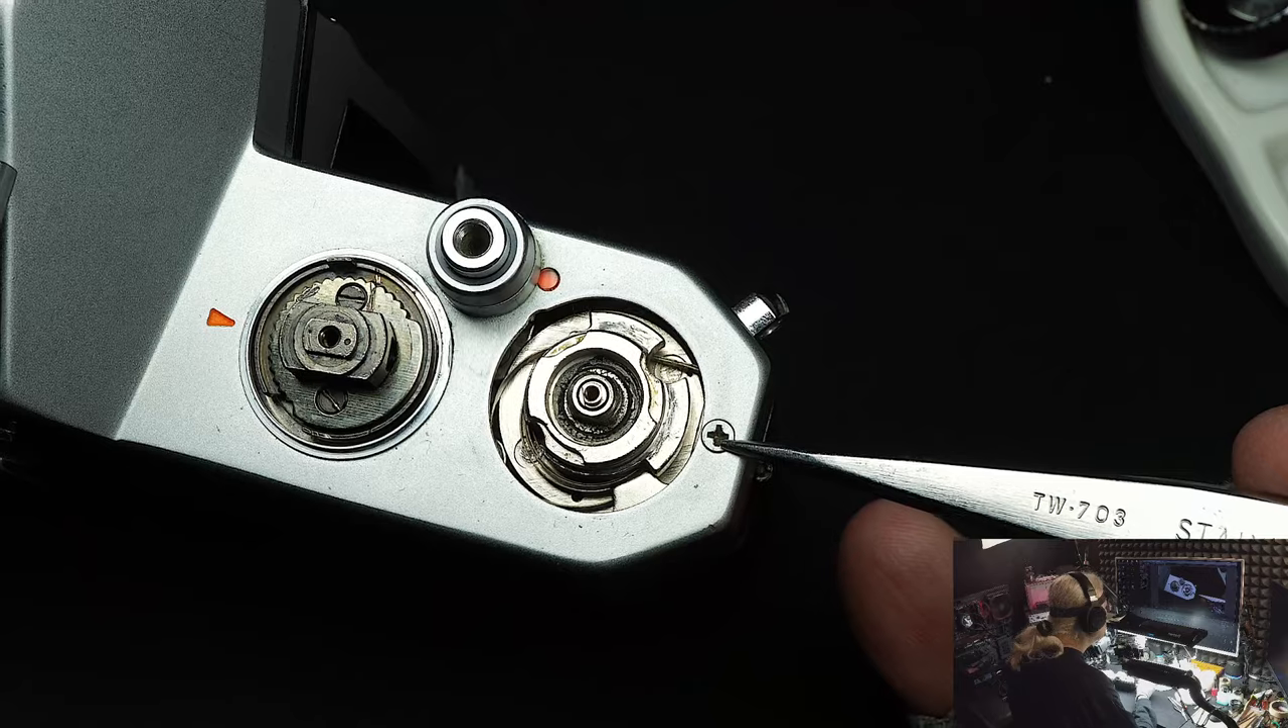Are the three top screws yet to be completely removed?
Yes.